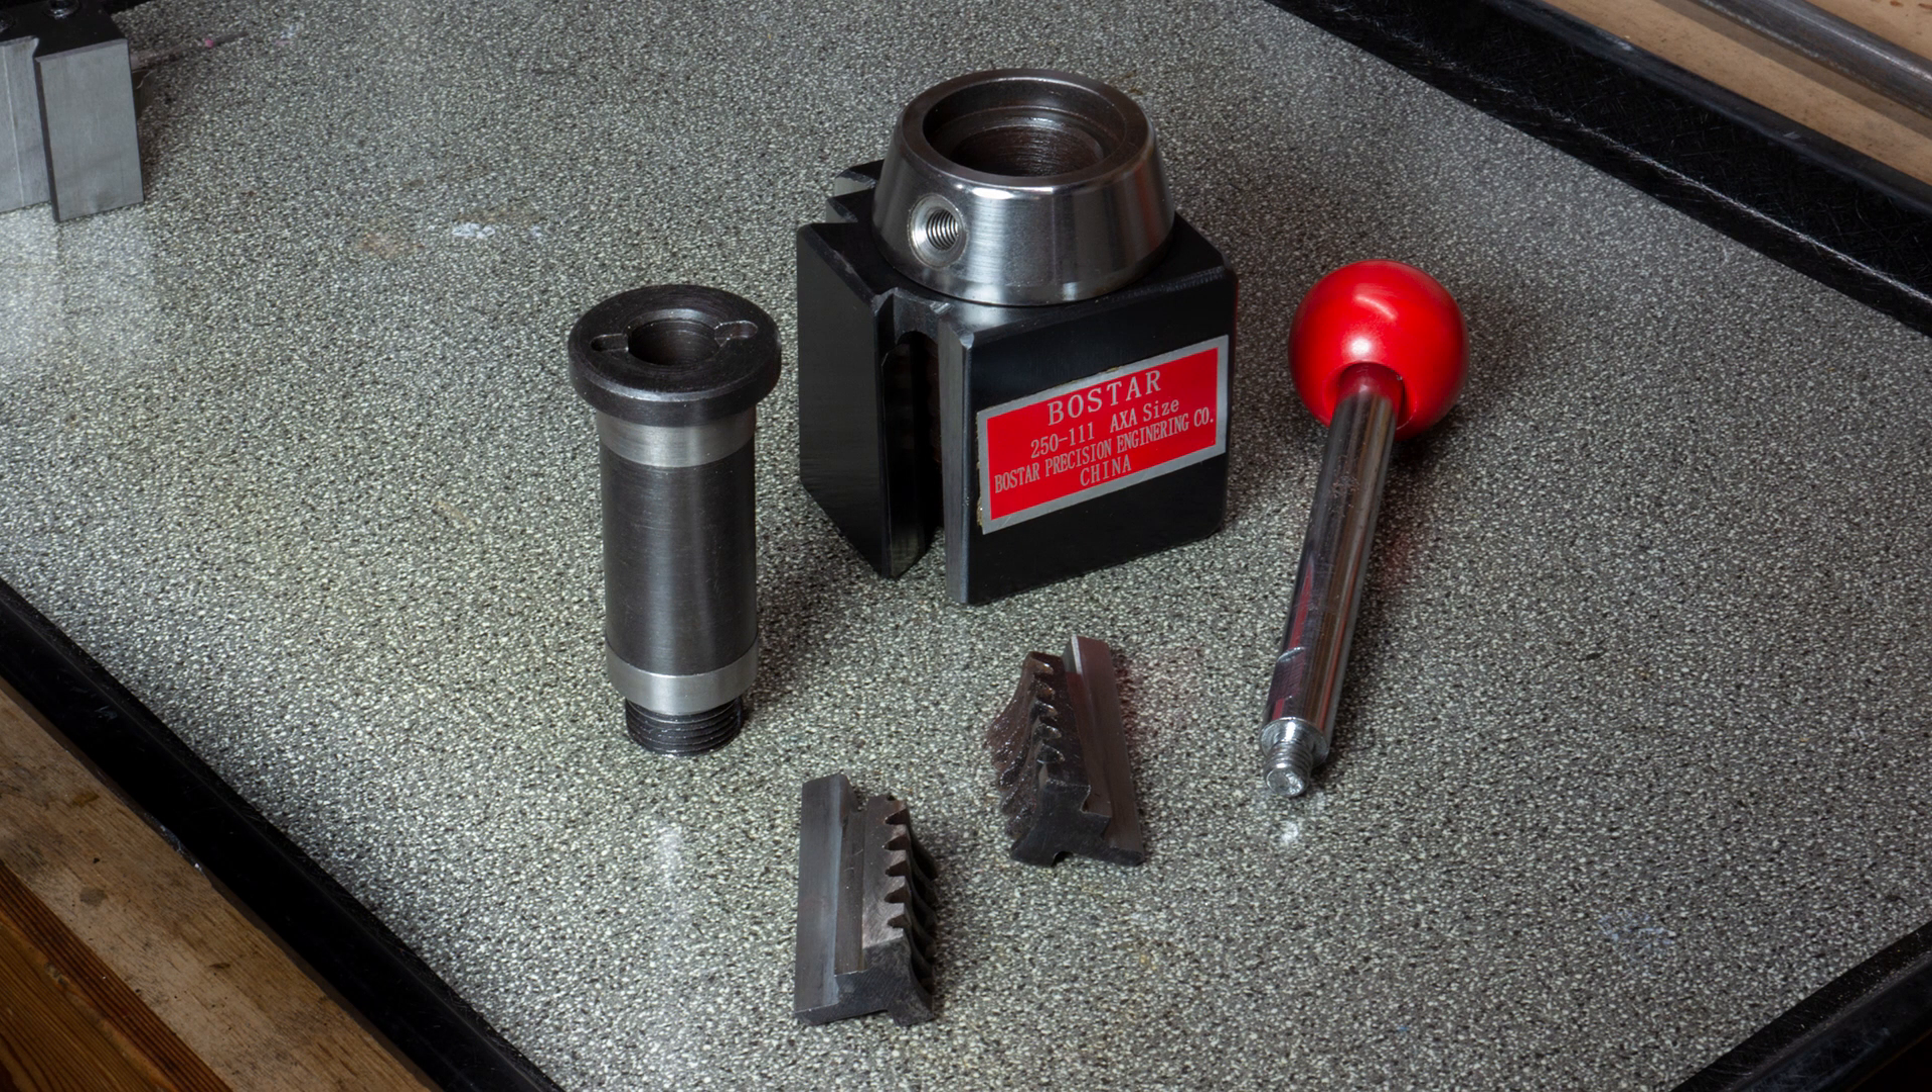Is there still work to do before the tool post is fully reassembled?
Yes.